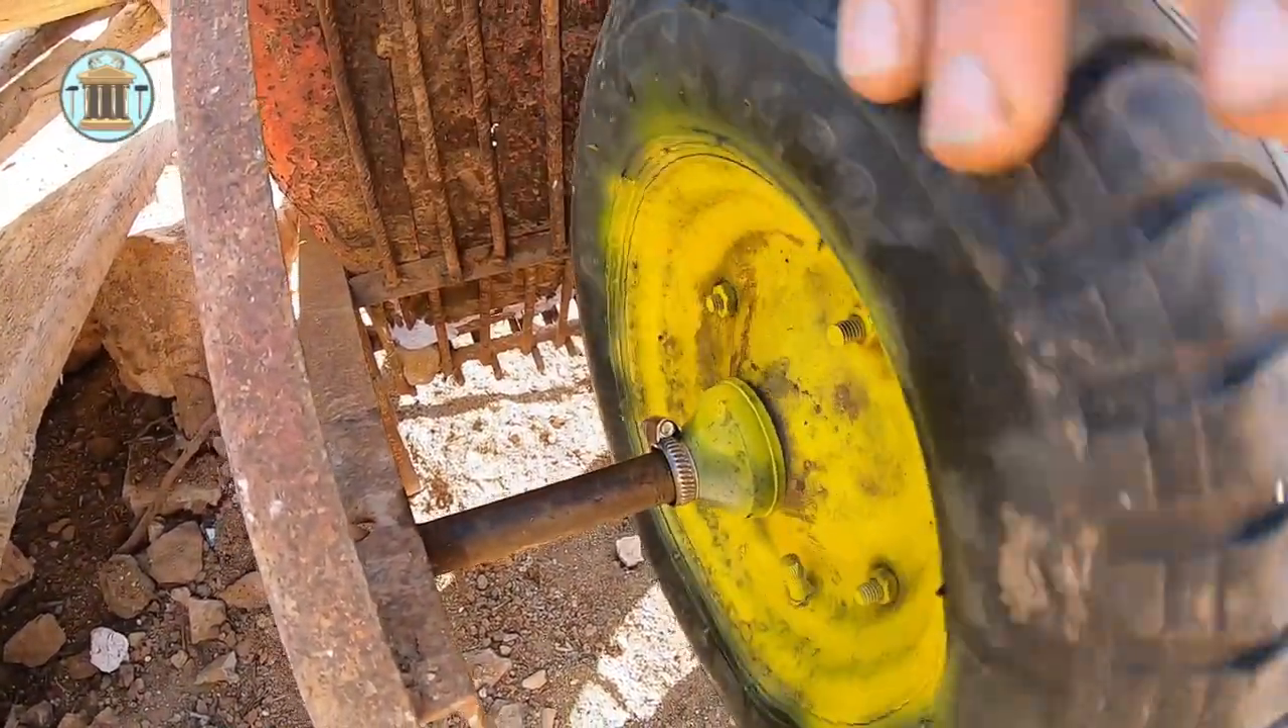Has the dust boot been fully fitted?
Yes.